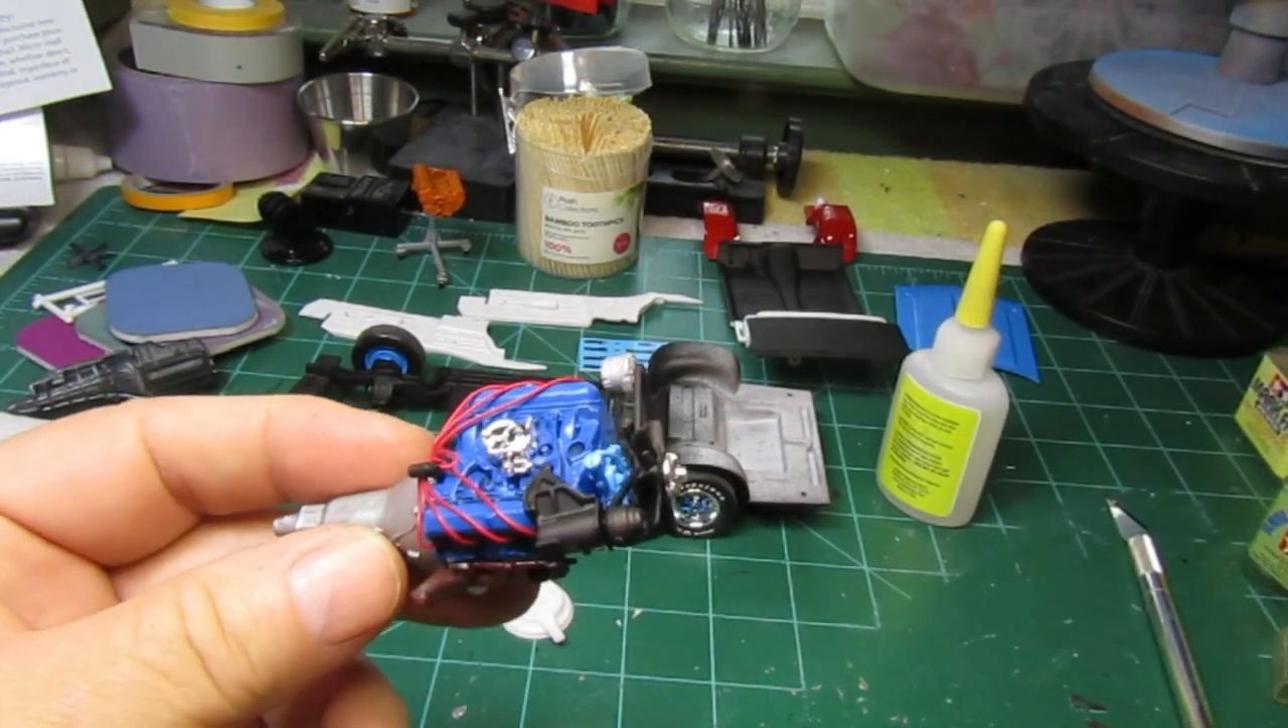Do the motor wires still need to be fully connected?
No.